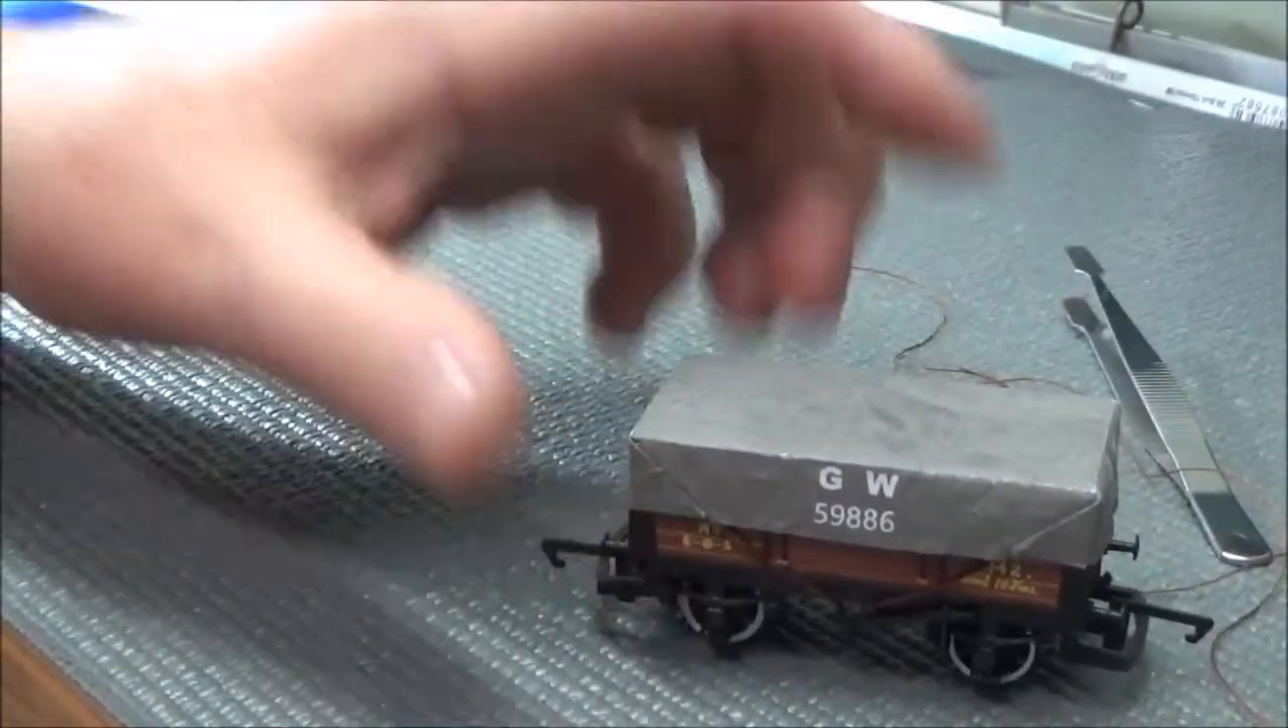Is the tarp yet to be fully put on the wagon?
No.